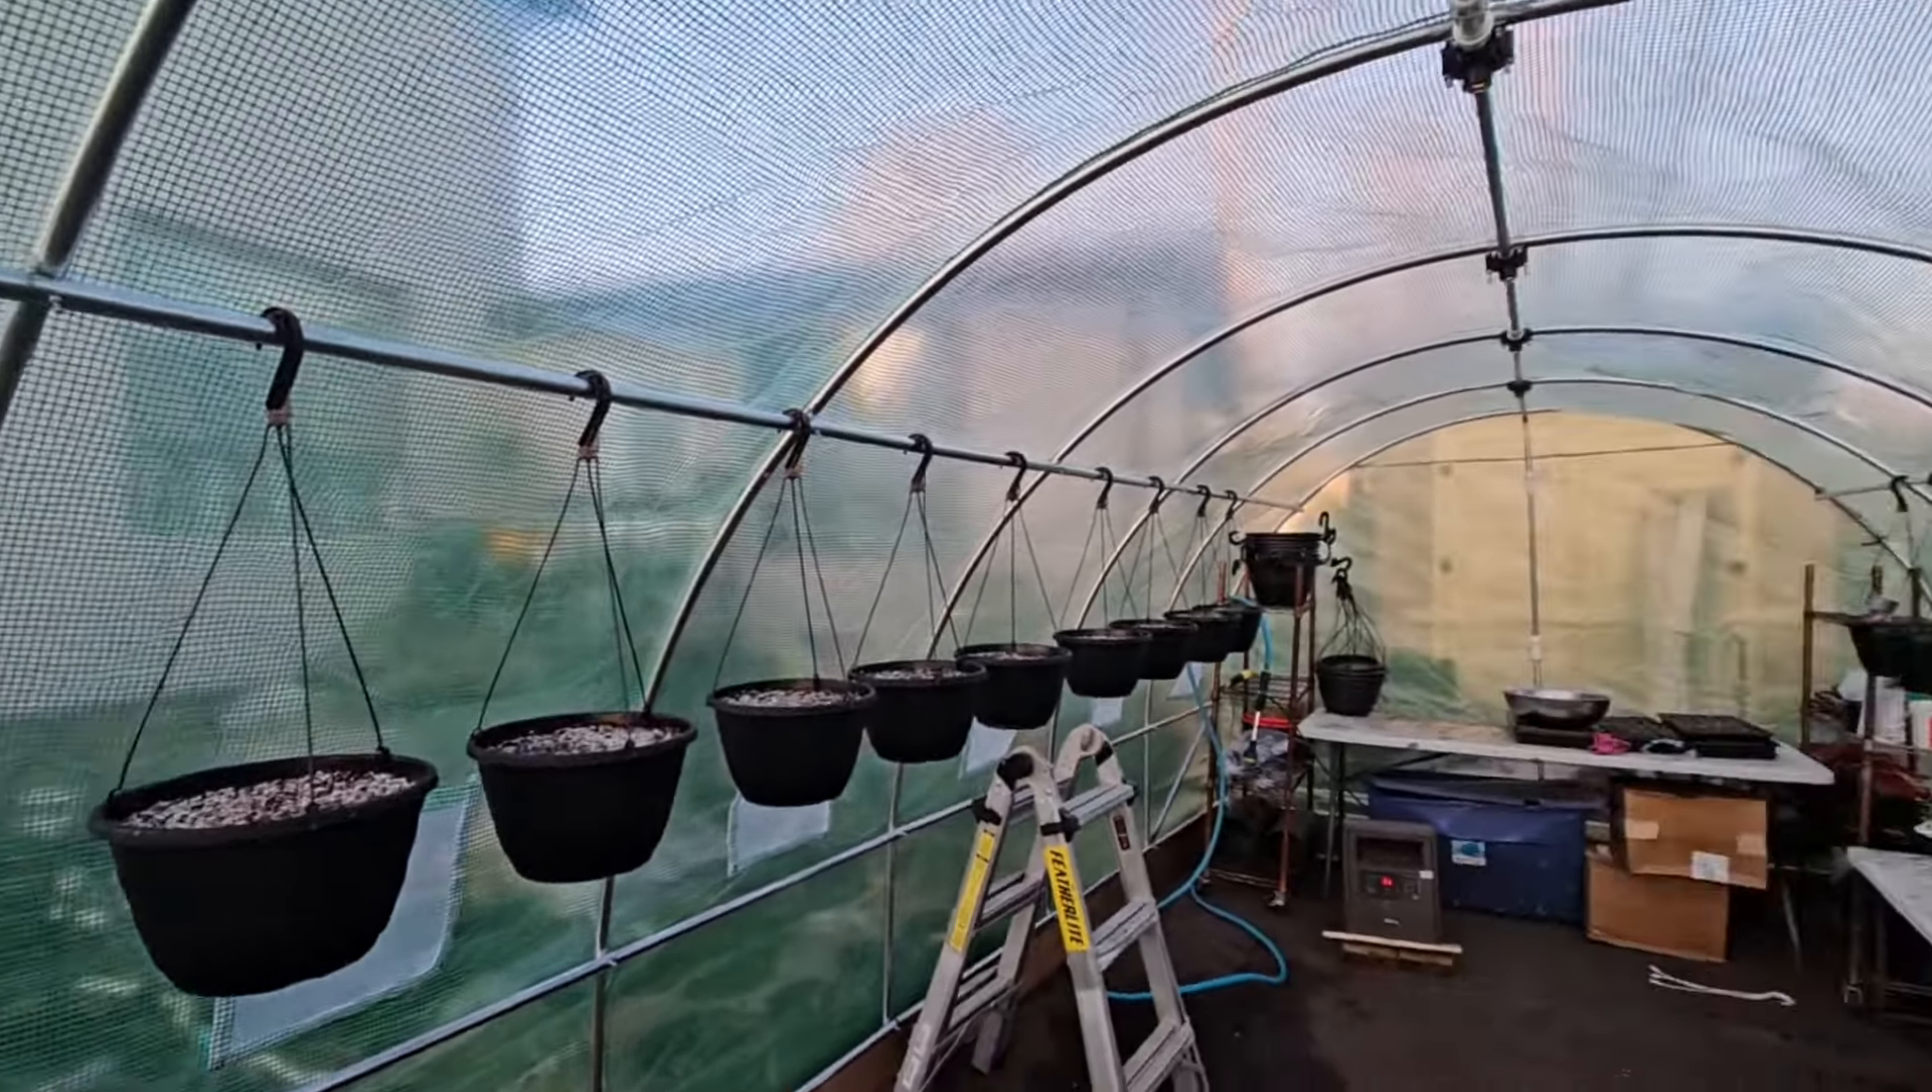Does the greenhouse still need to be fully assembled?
No.